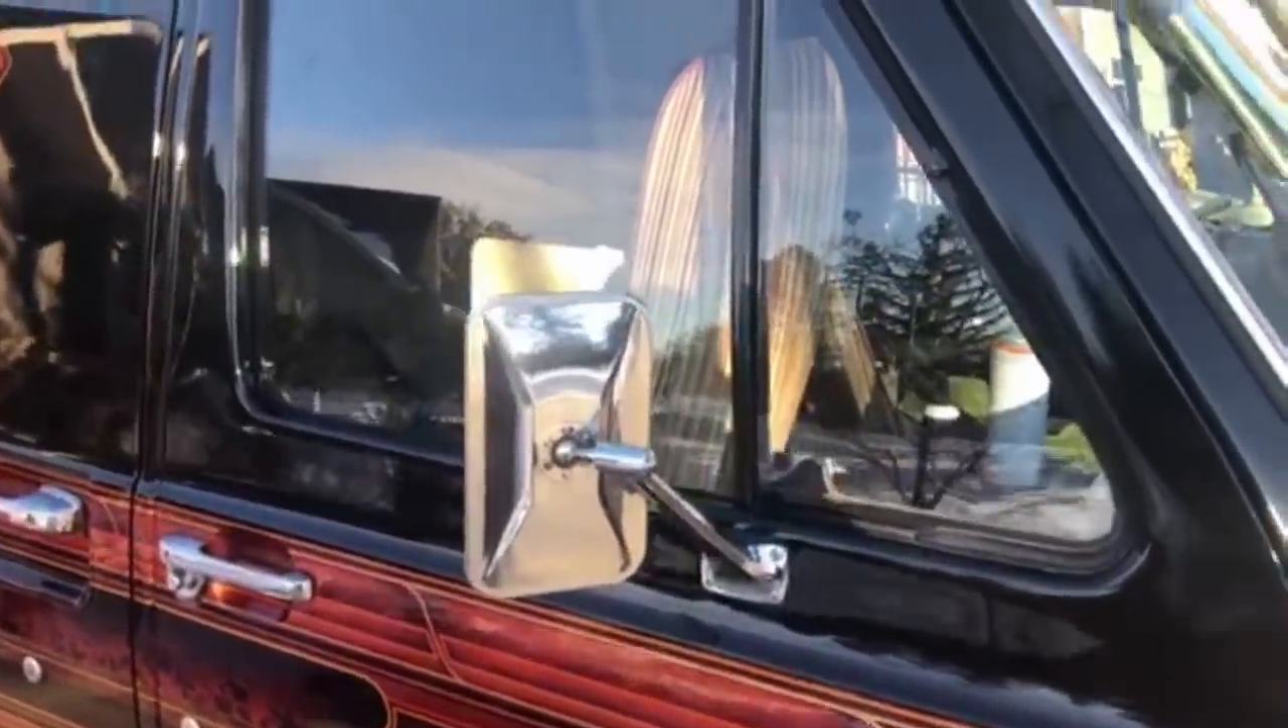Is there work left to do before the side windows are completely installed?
No.